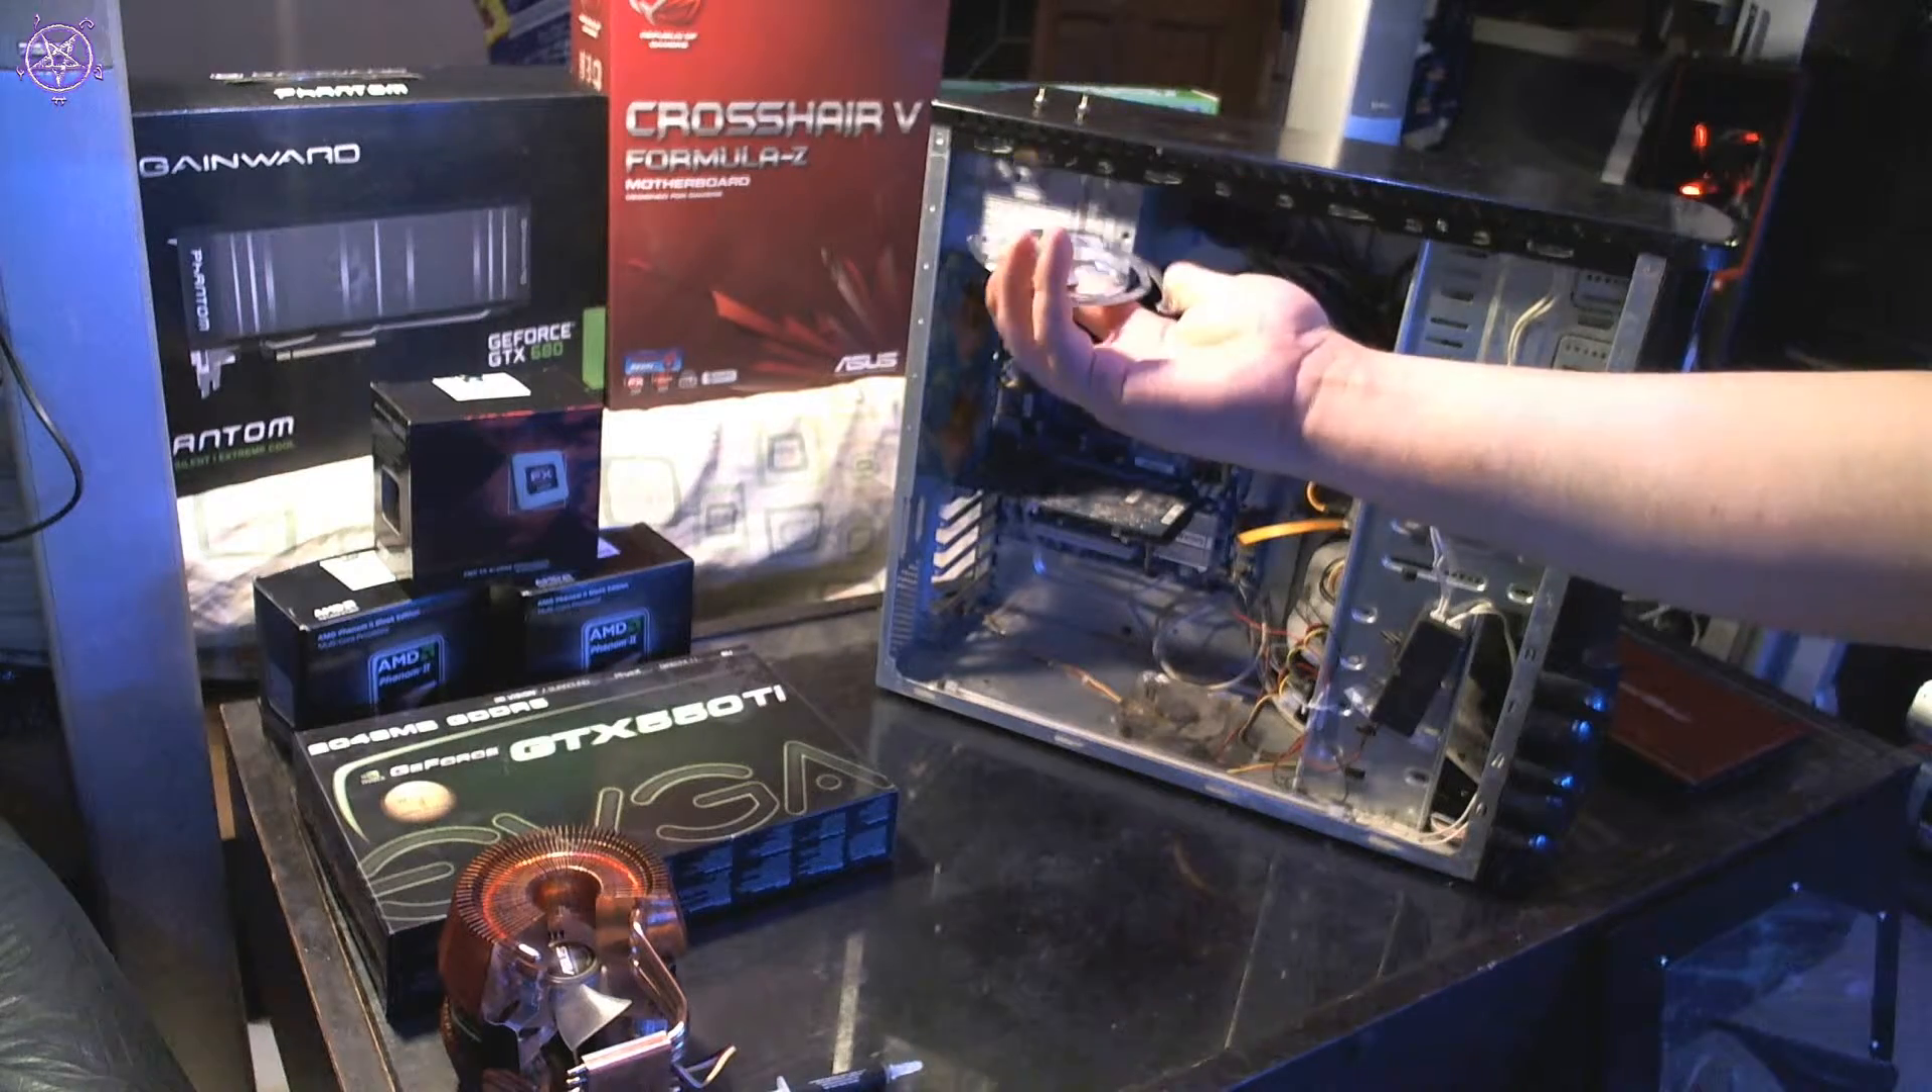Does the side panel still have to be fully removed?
No.